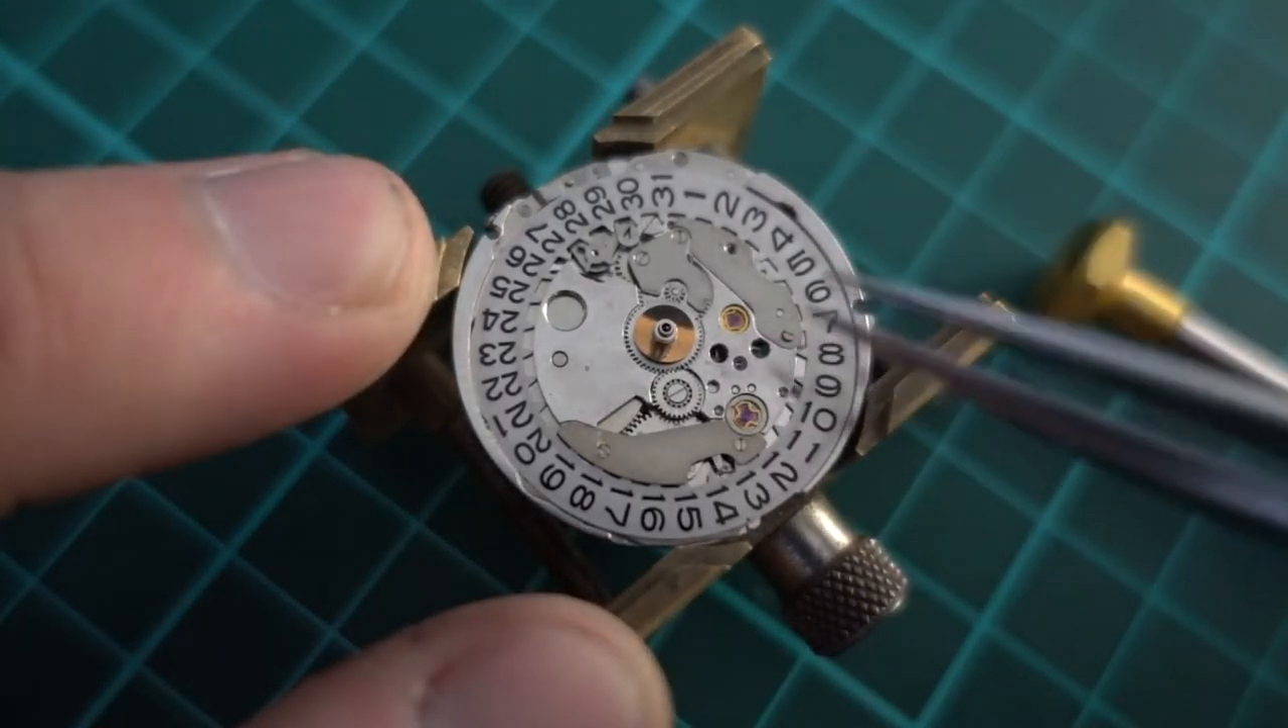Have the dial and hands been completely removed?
Yes.